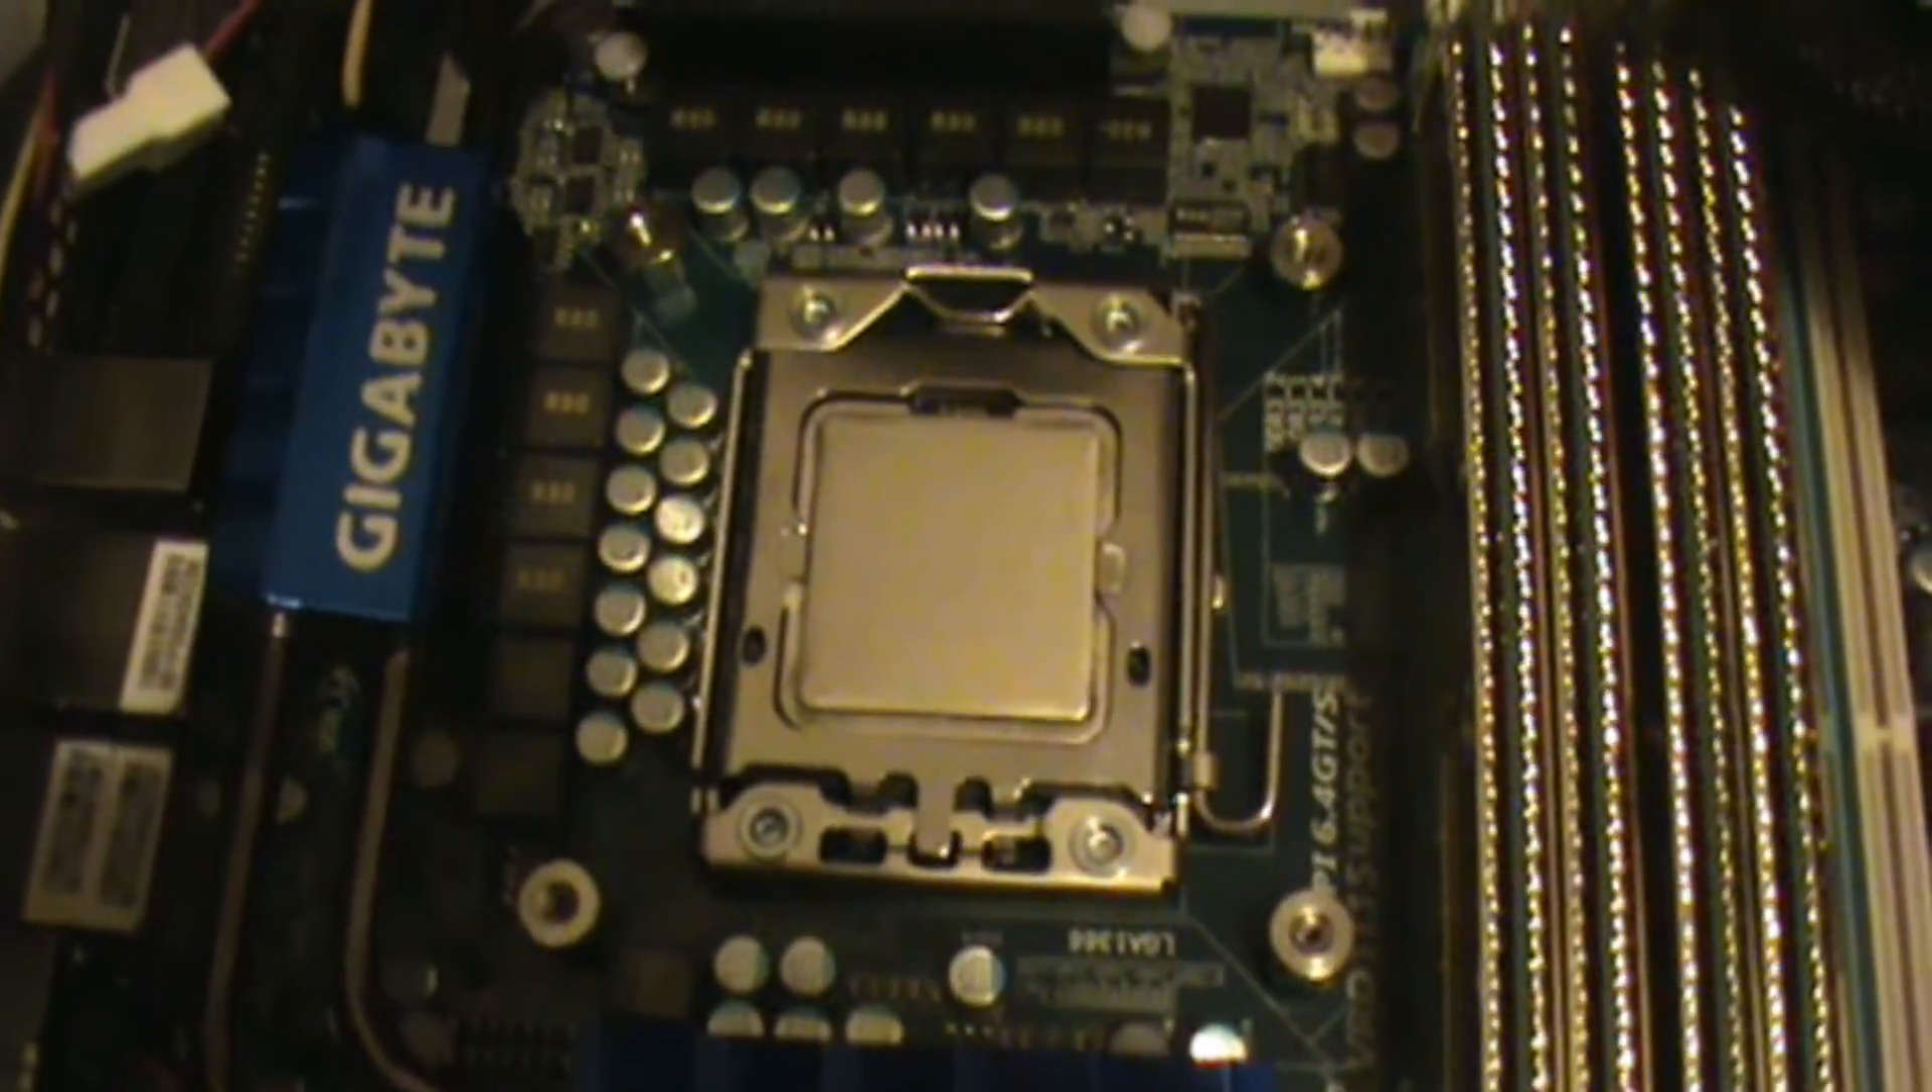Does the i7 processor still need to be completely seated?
No.